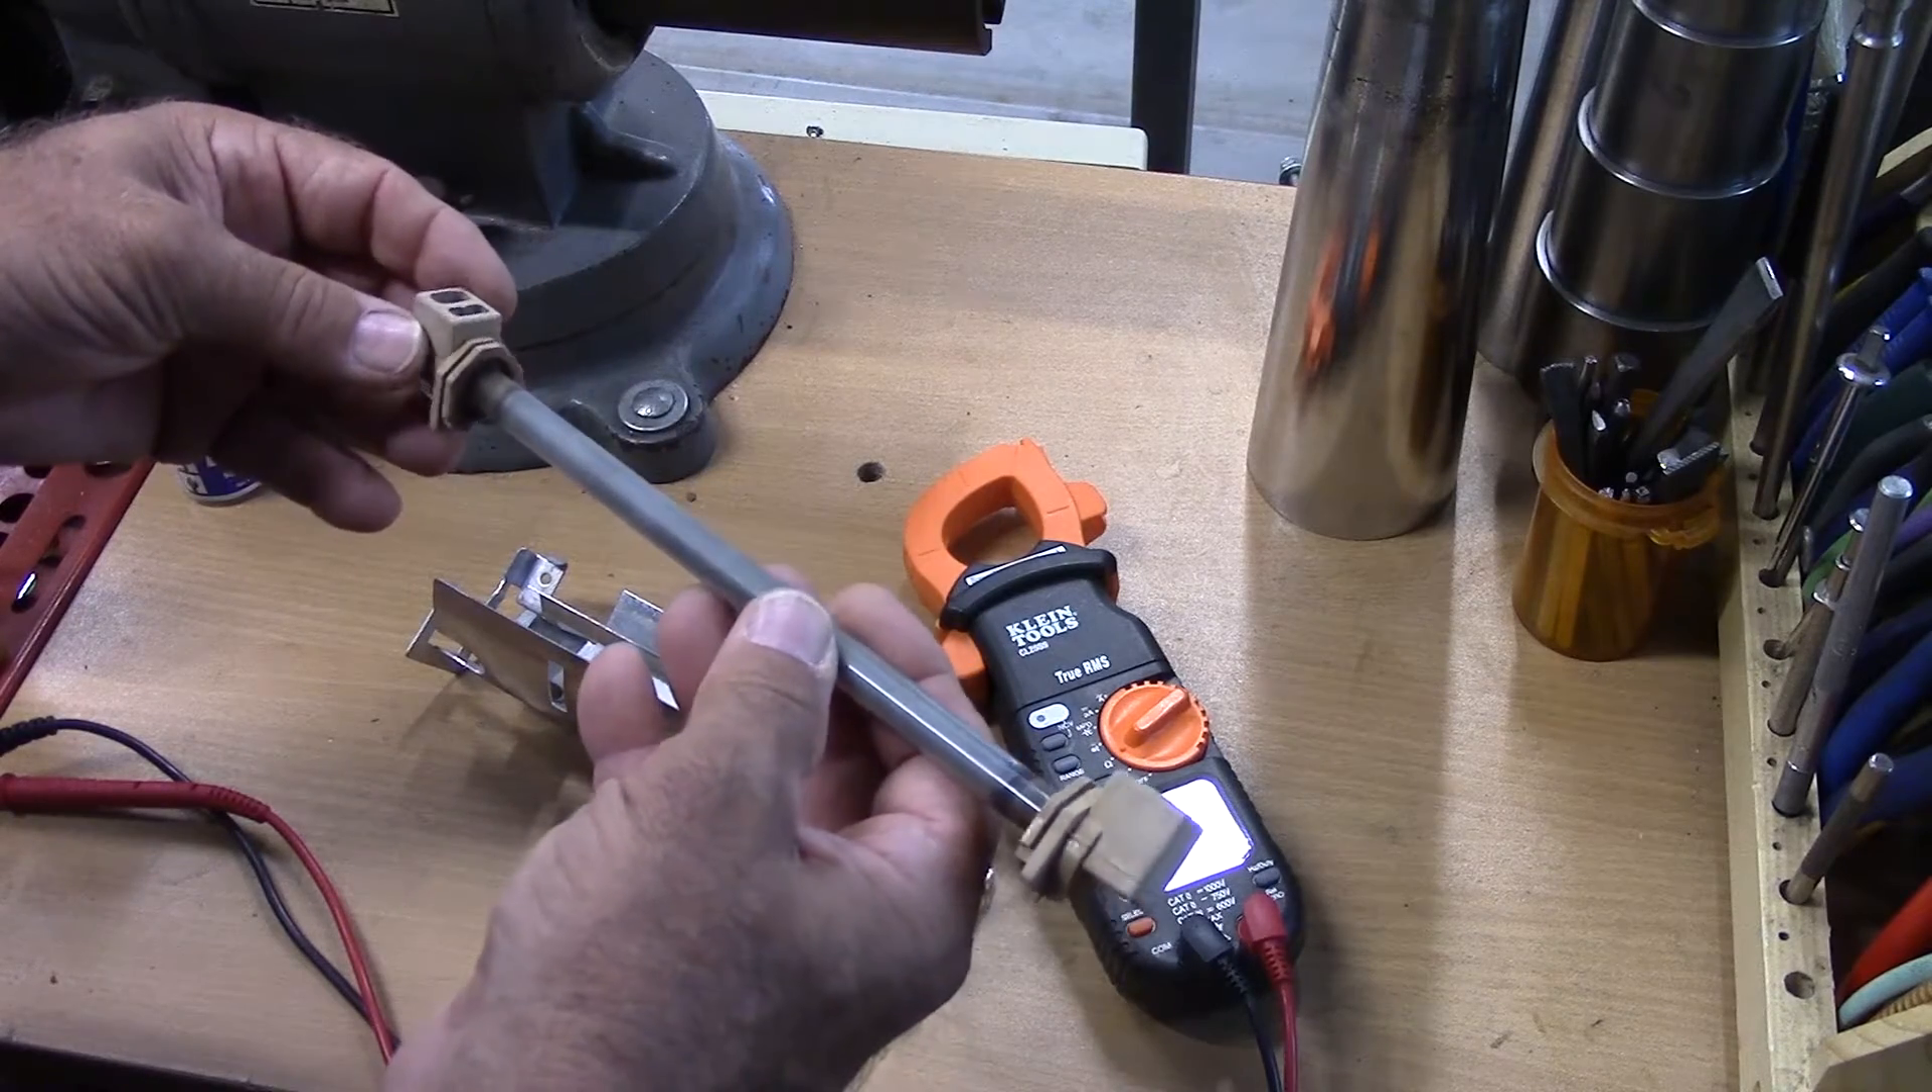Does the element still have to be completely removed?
No.